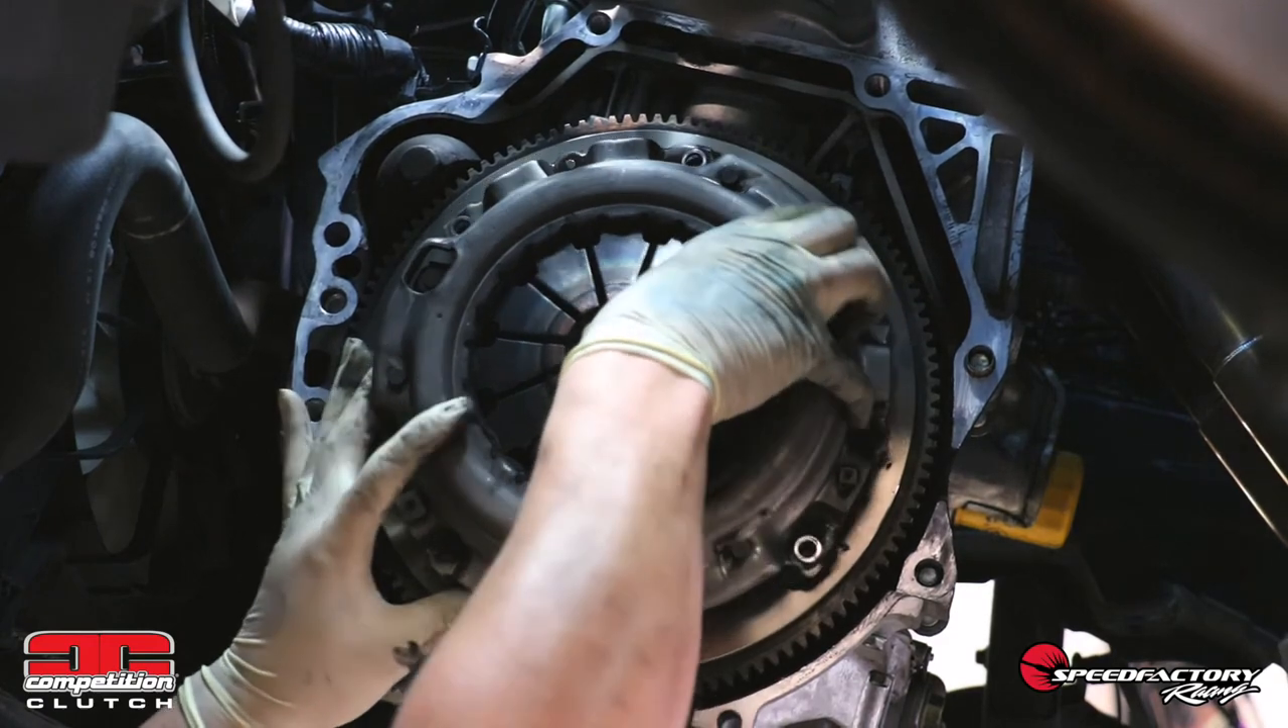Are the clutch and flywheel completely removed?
No.